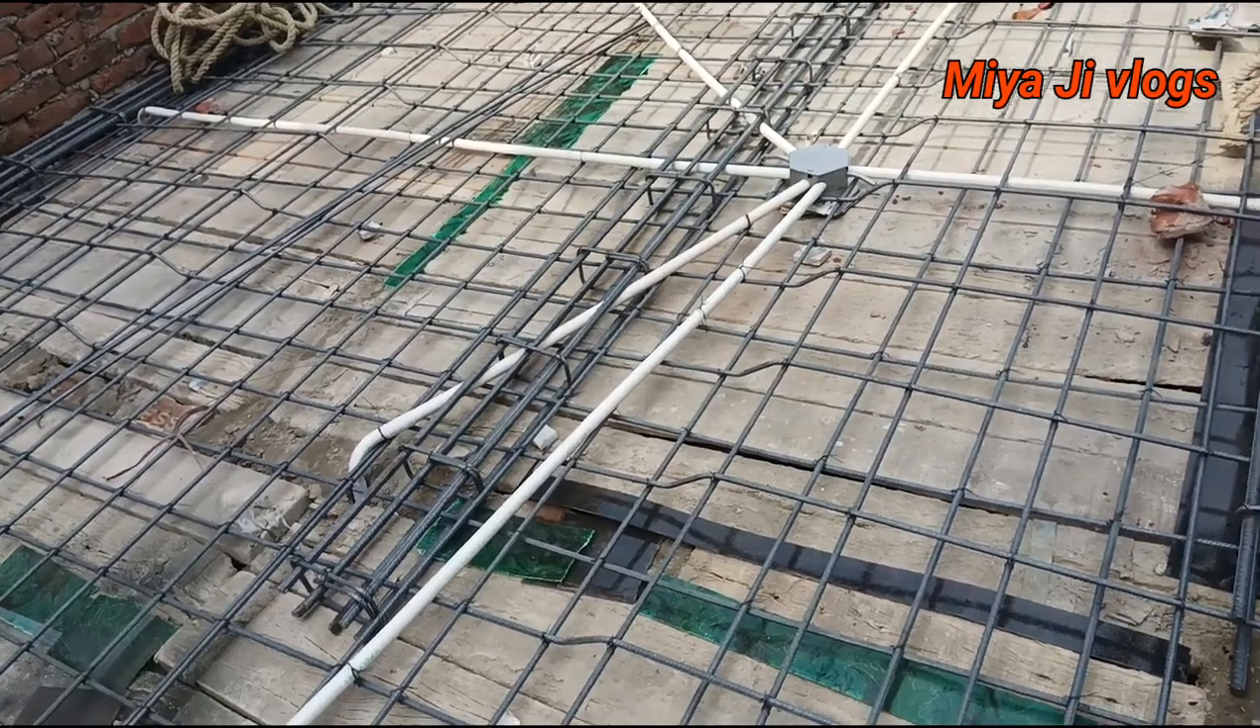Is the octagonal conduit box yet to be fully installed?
No.